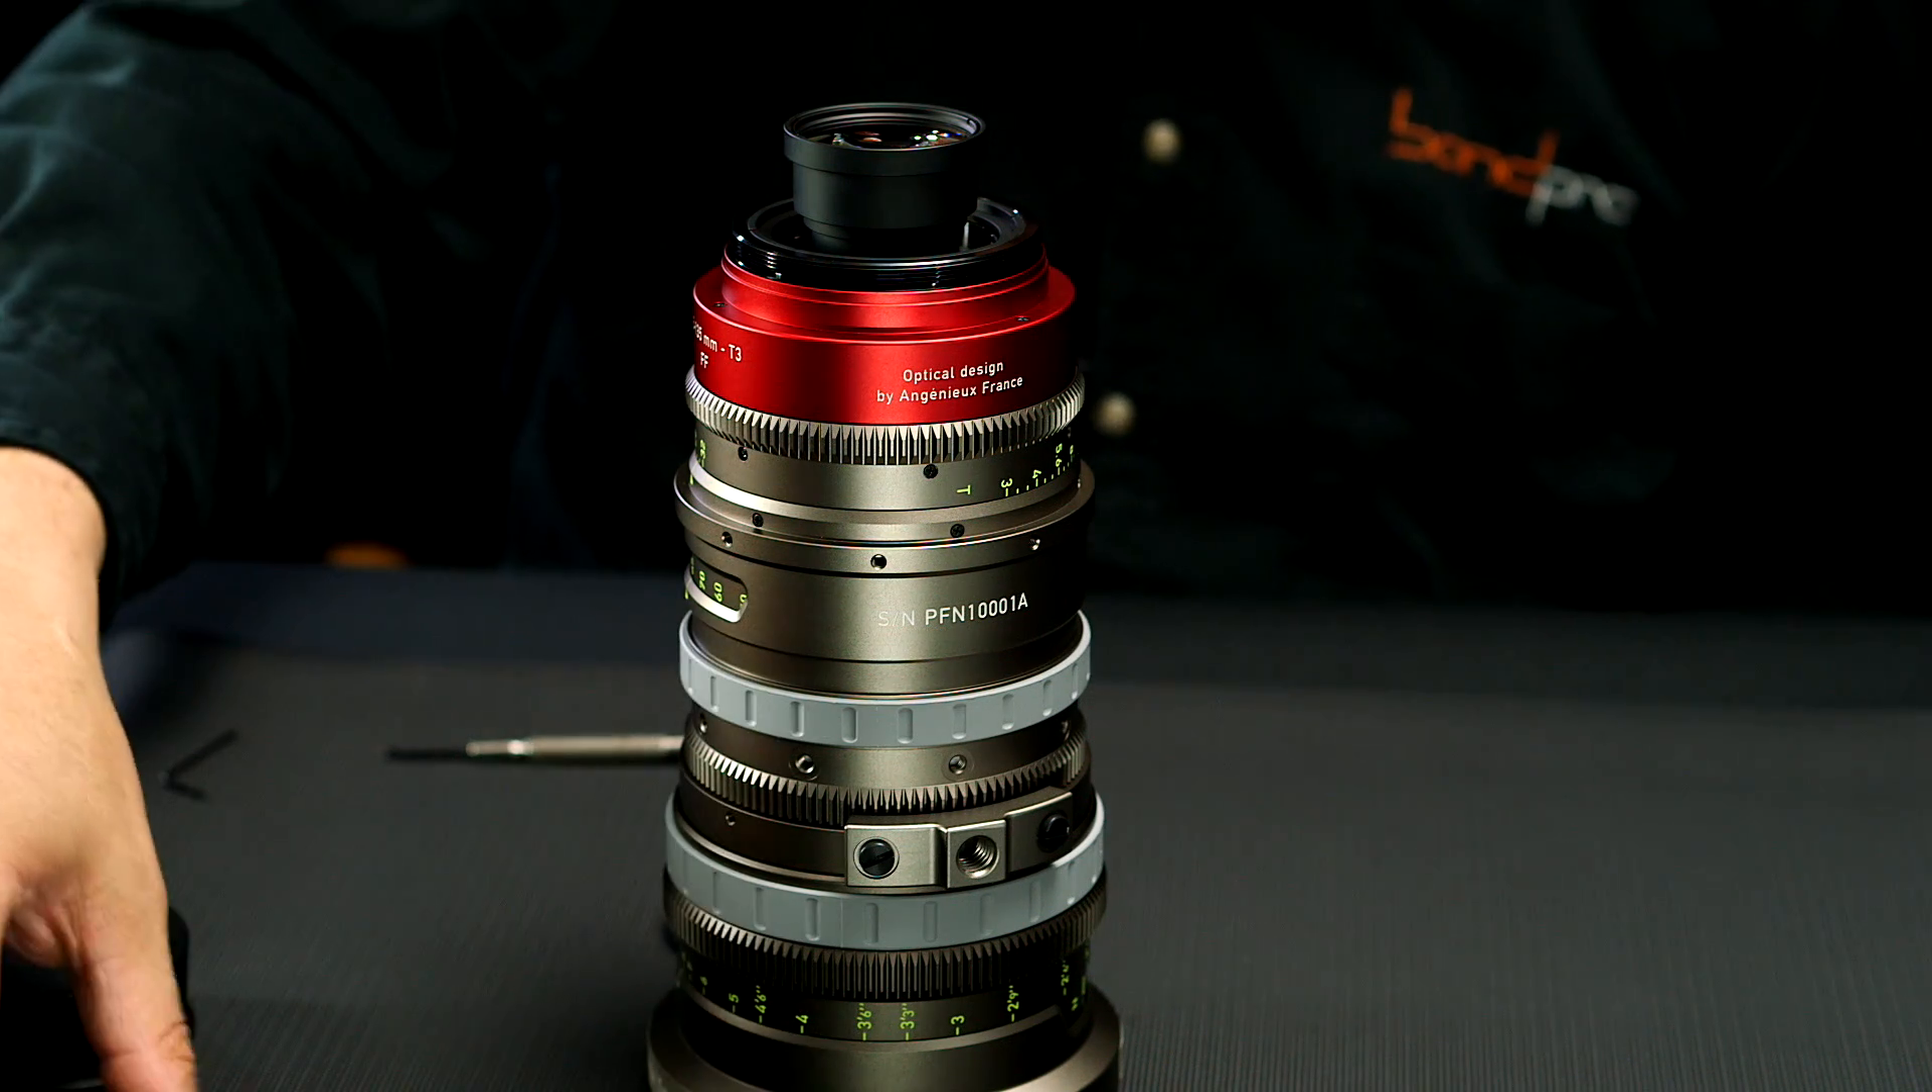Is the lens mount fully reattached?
No.